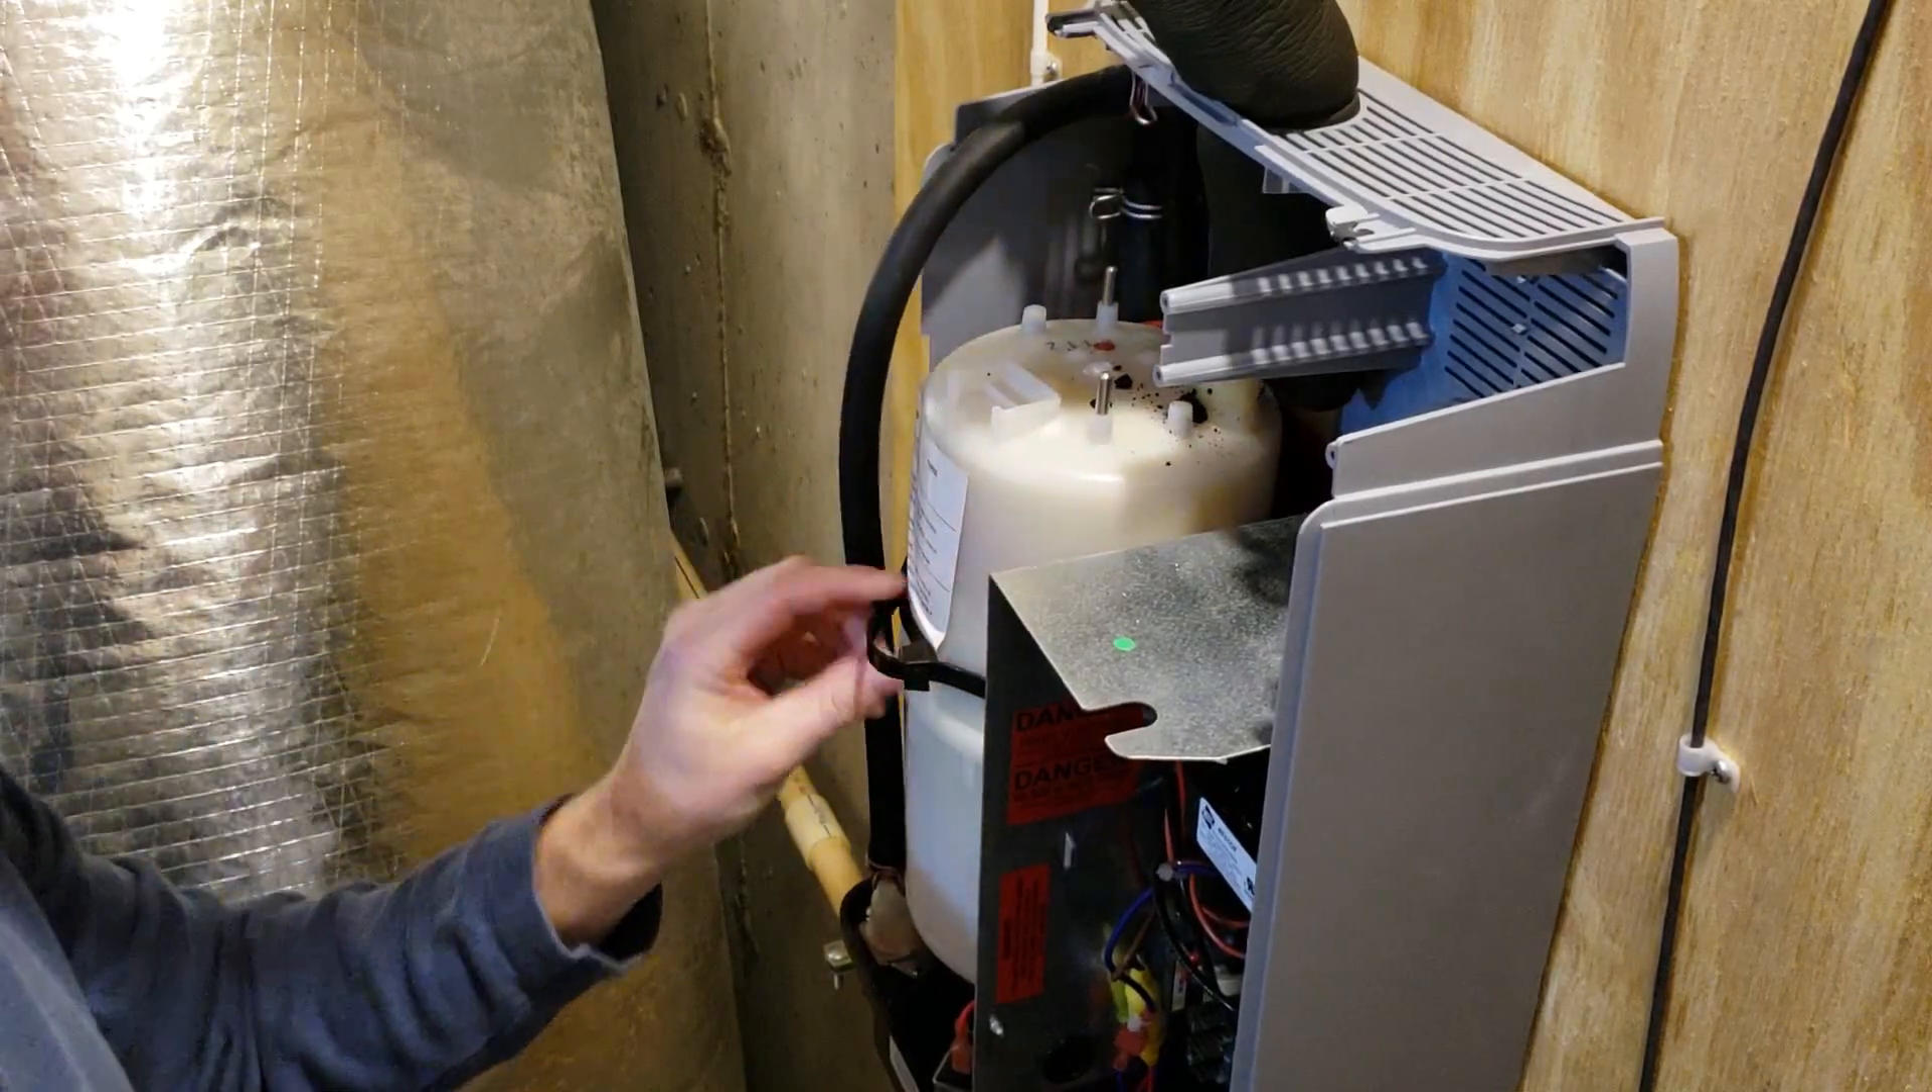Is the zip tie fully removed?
No.